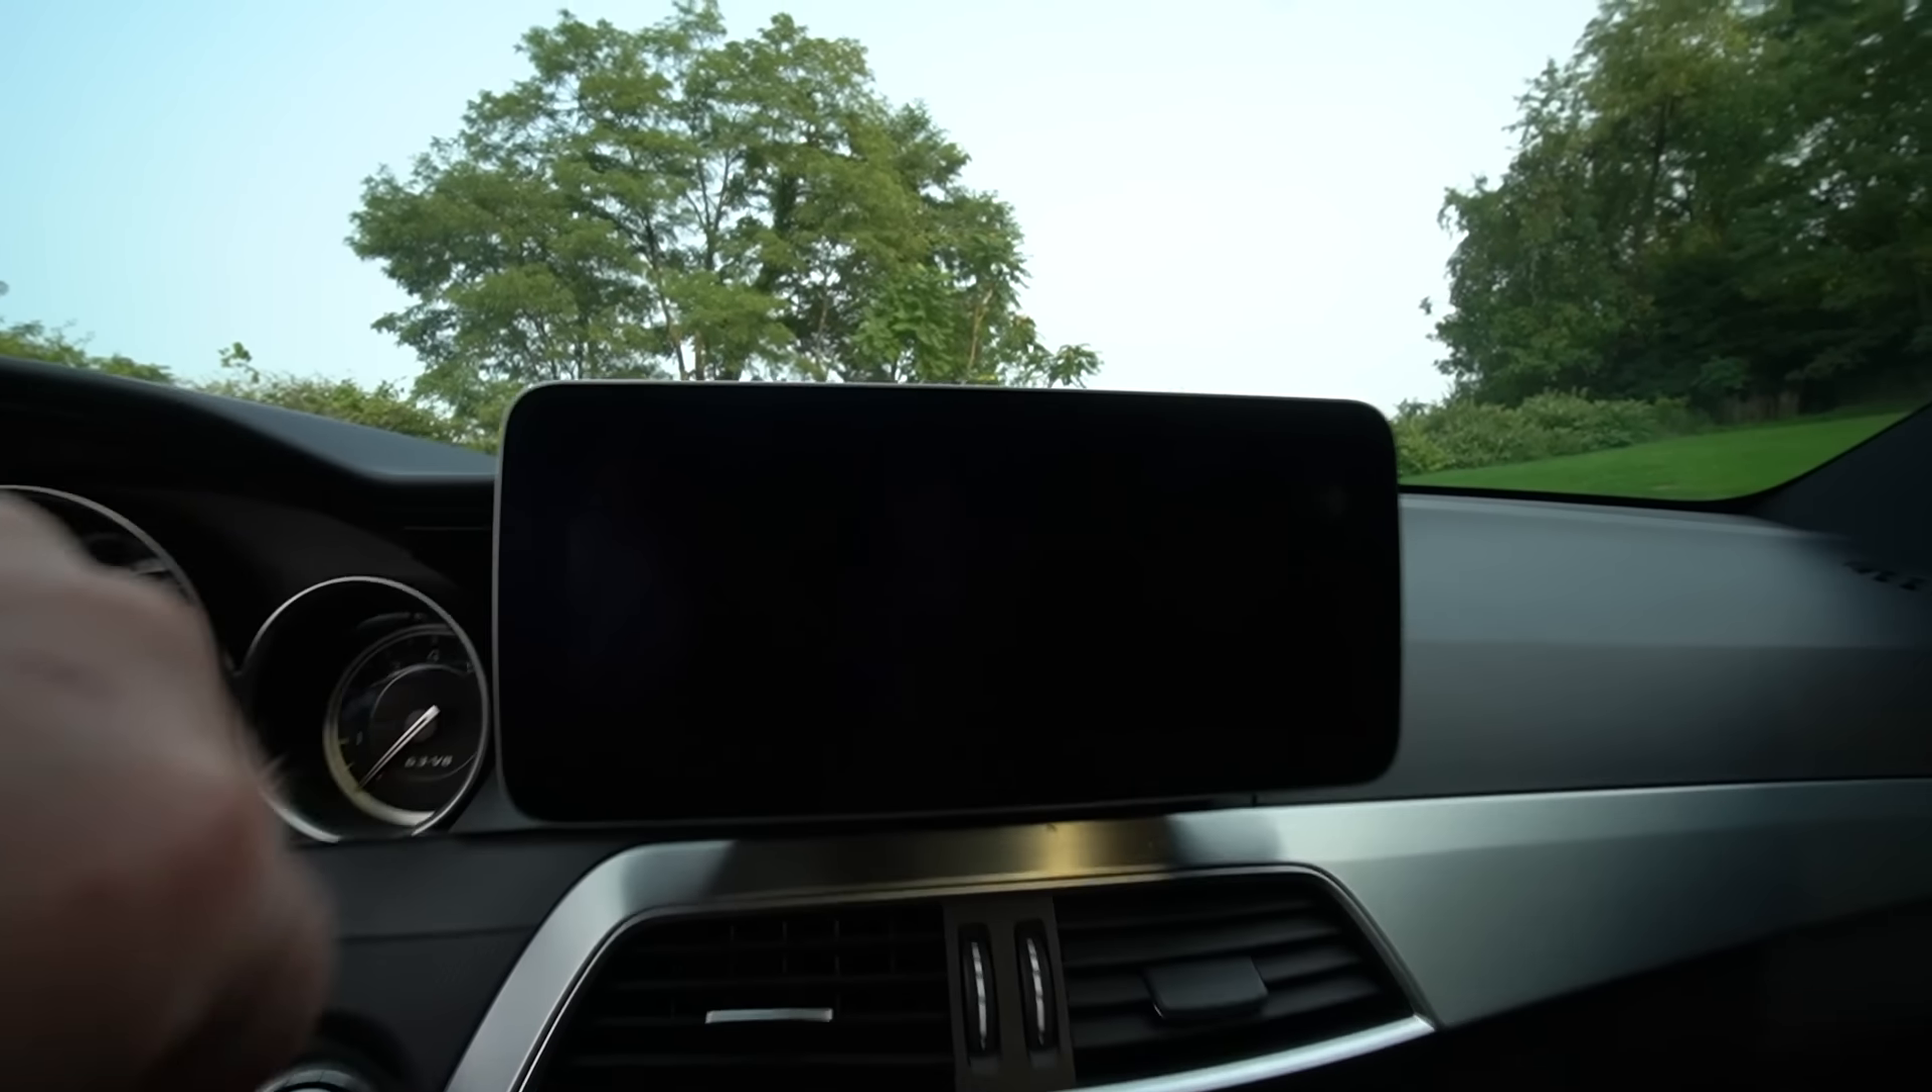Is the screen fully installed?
Yes.